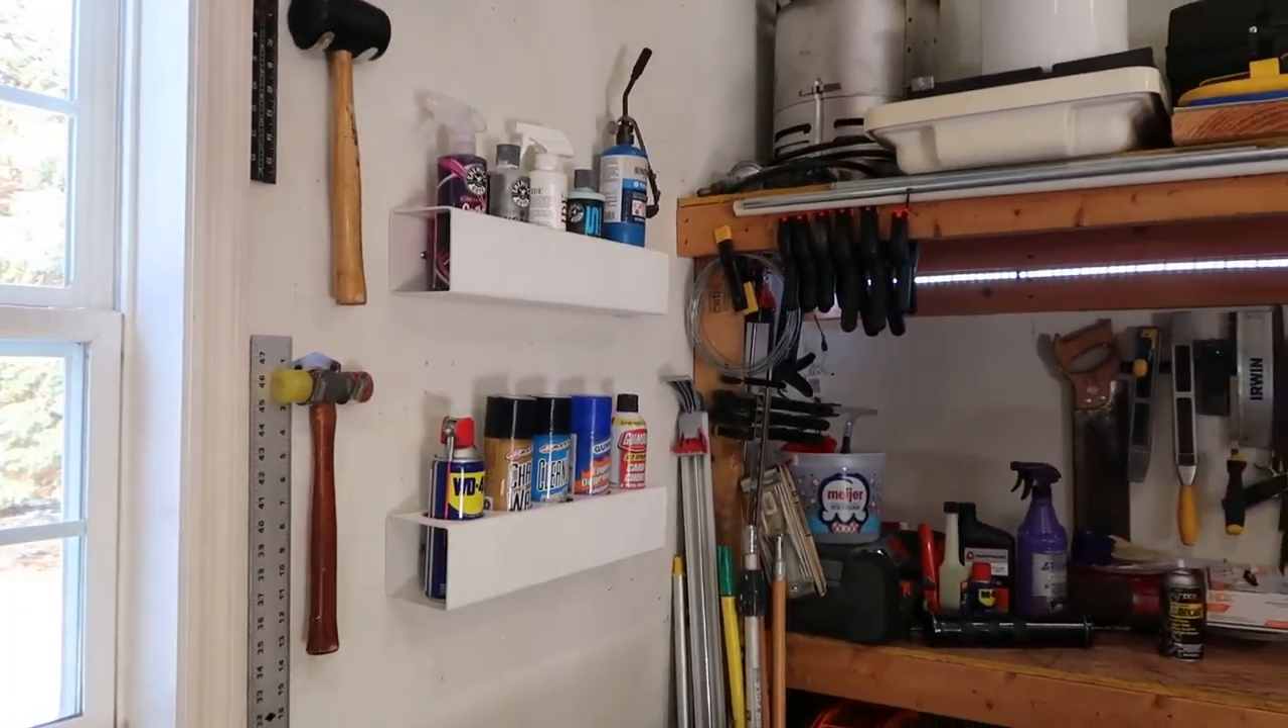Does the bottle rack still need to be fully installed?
No.